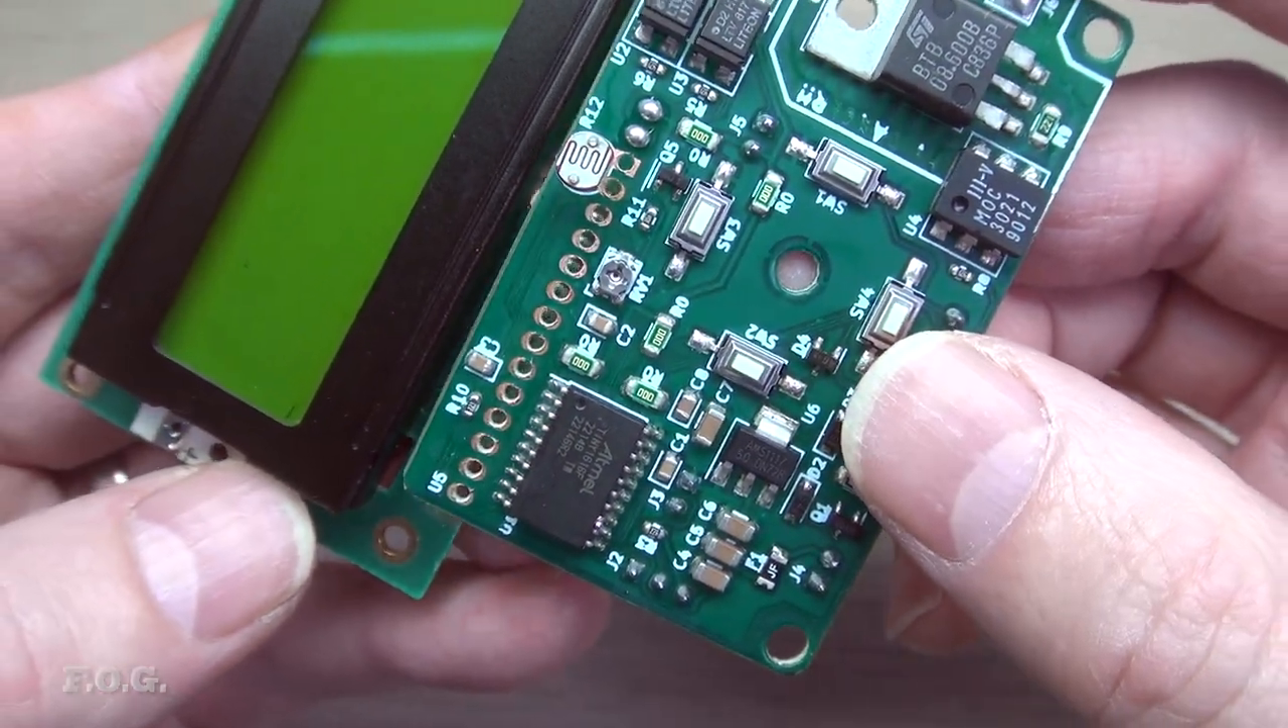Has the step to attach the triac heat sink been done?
No.